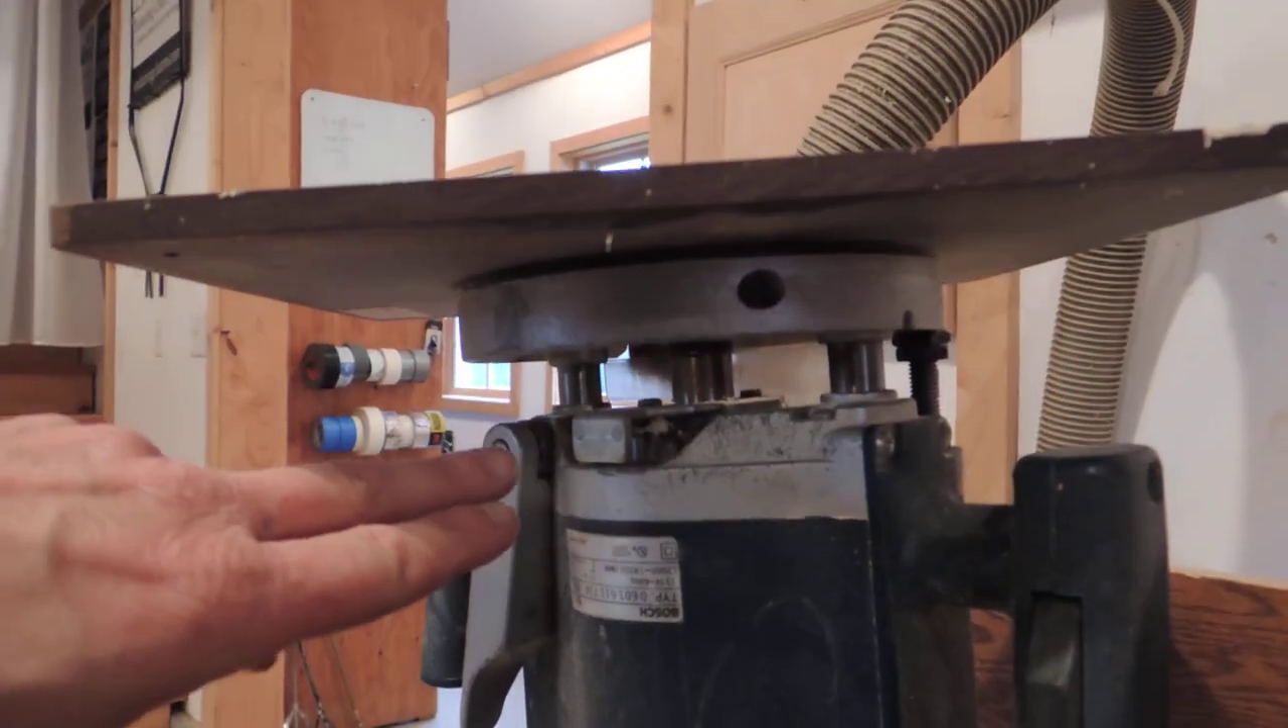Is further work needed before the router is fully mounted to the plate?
No.